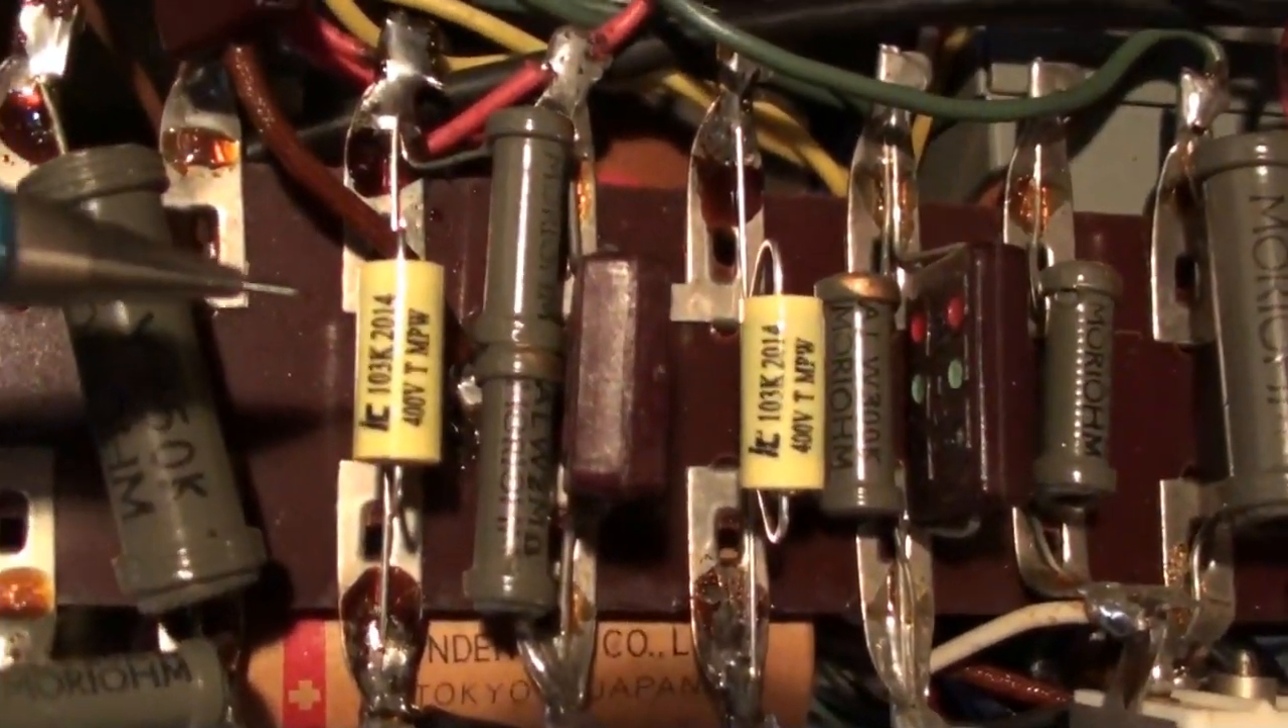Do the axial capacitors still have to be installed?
No.